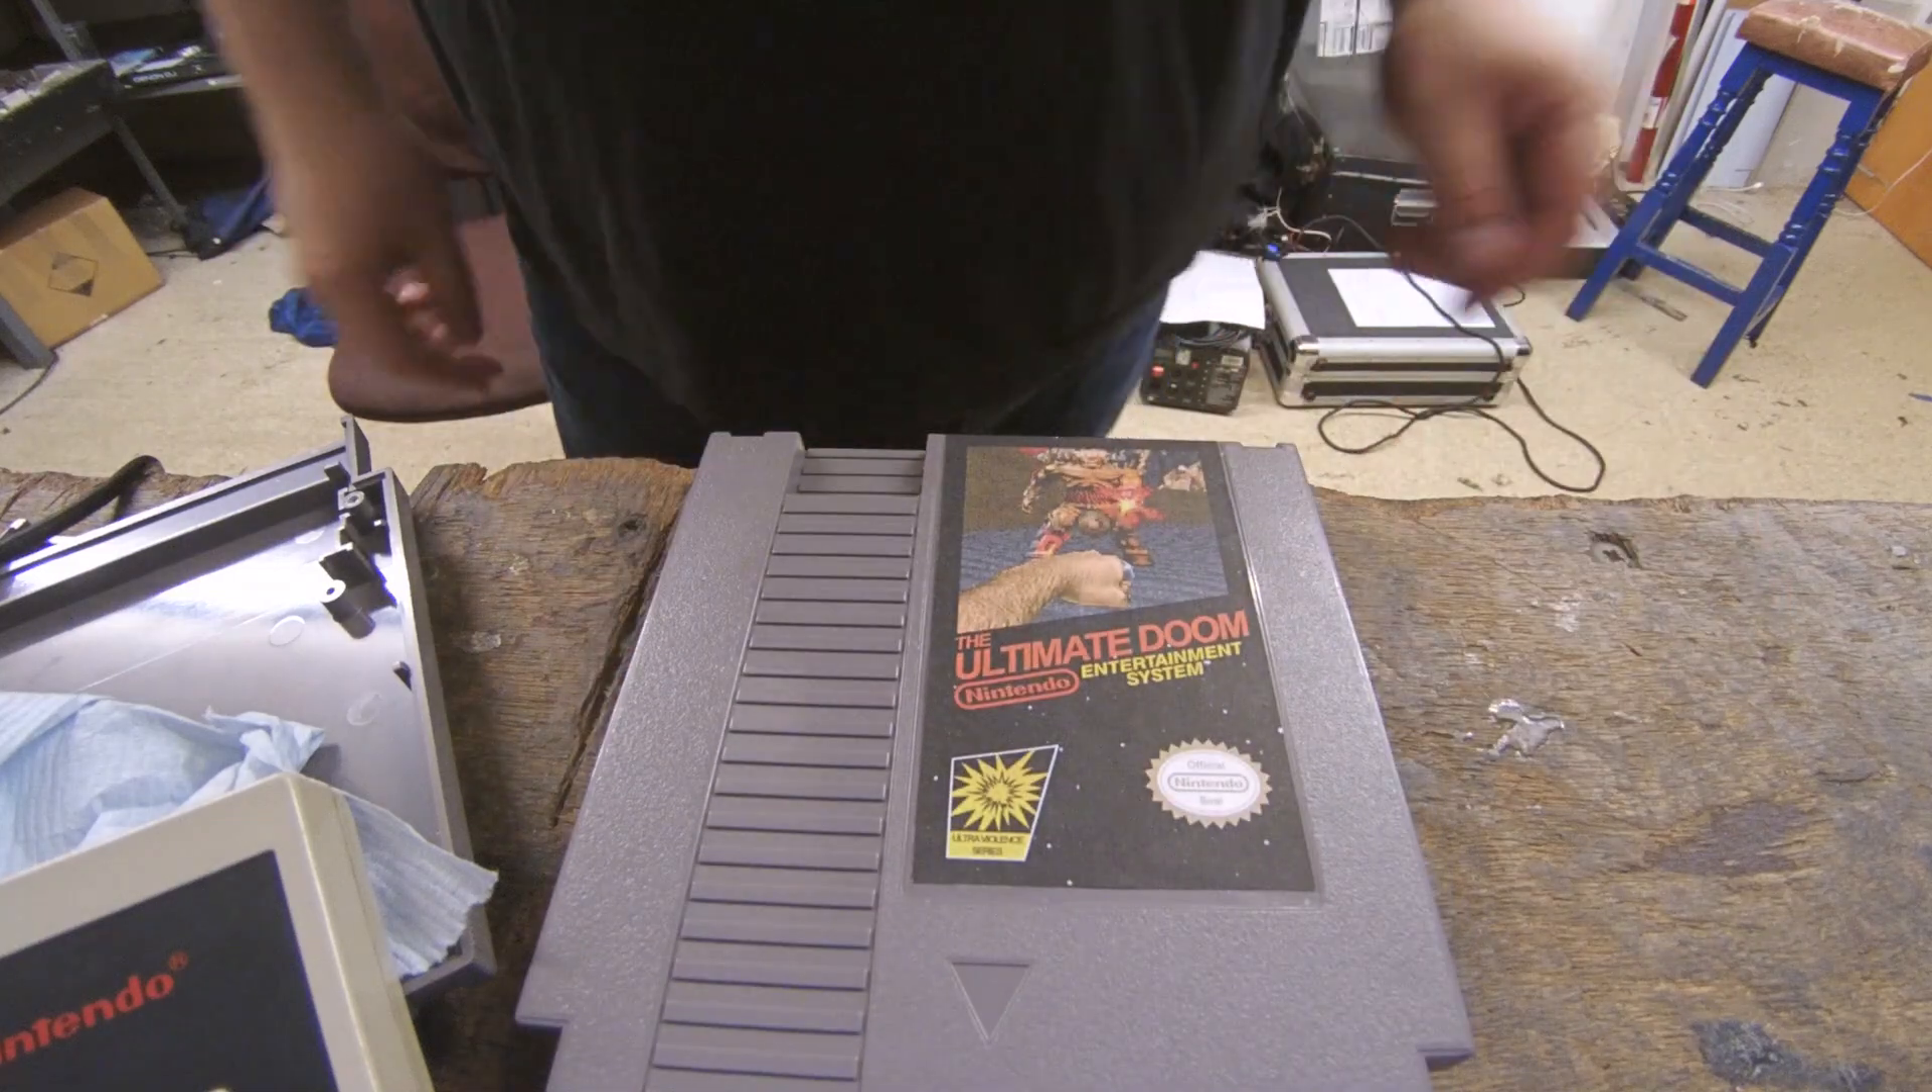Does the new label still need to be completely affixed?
No.